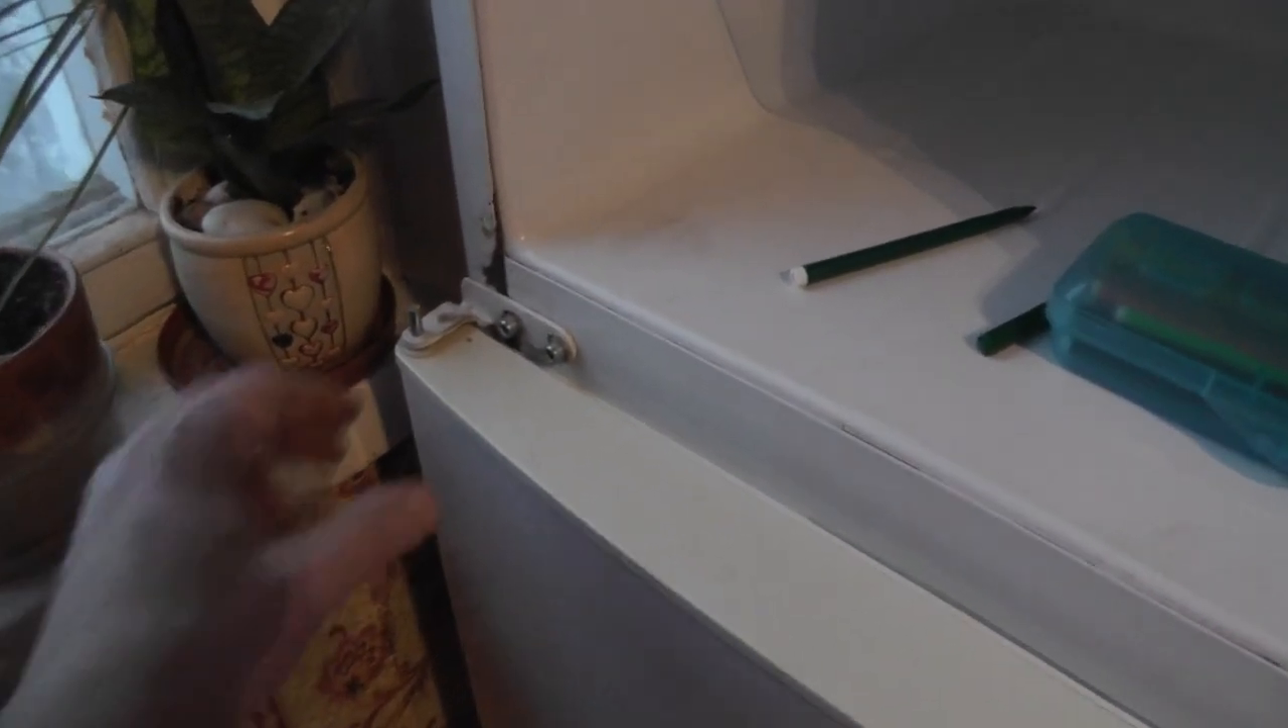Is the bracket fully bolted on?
Yes.